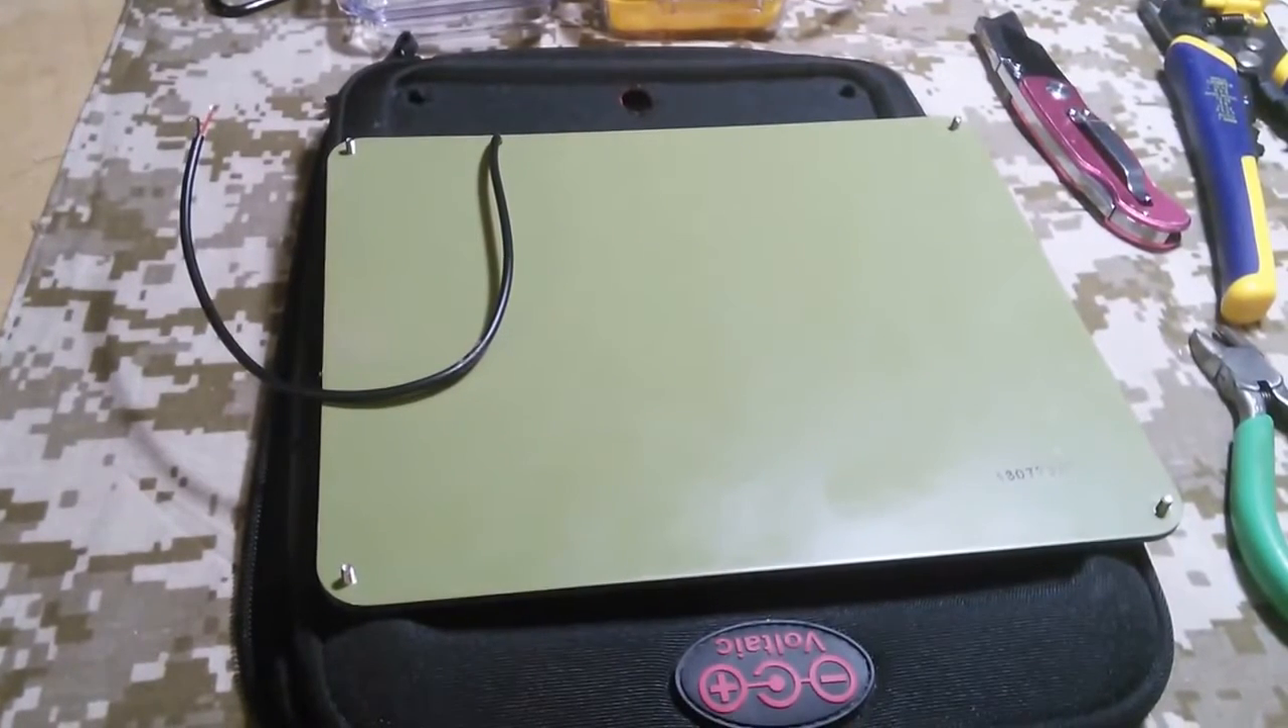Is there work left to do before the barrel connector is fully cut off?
No.